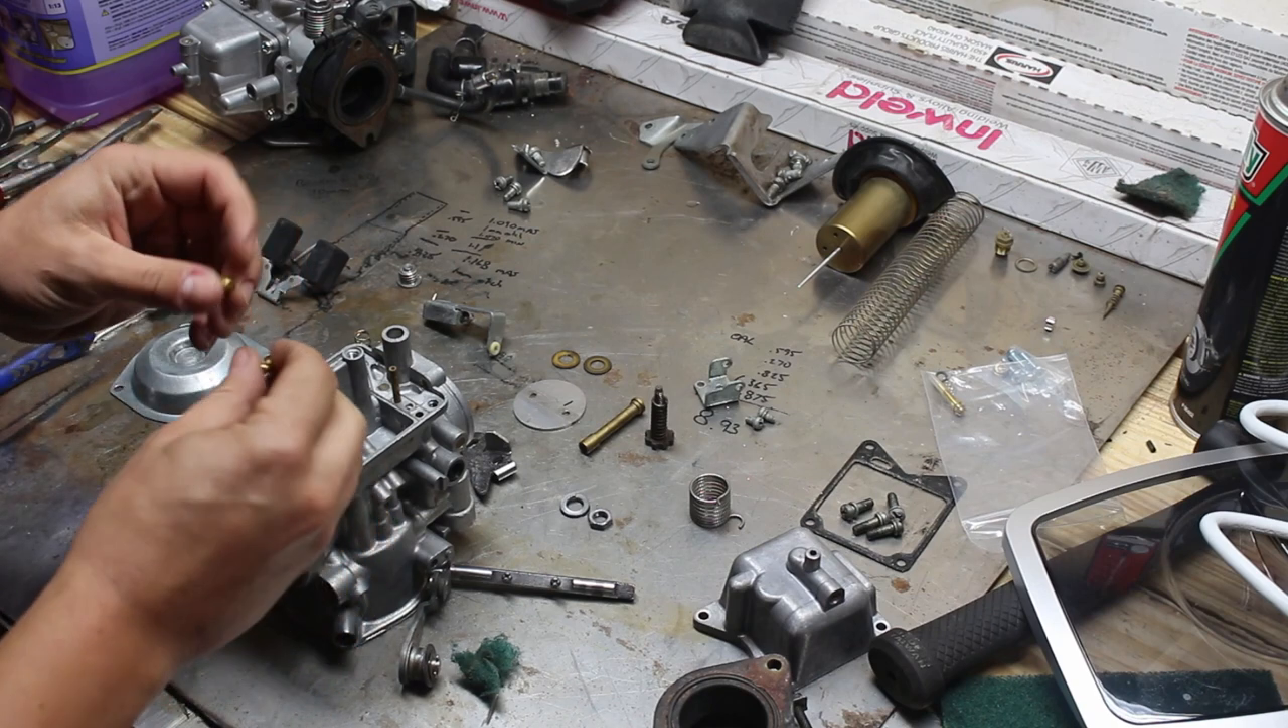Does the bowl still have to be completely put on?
Yes.